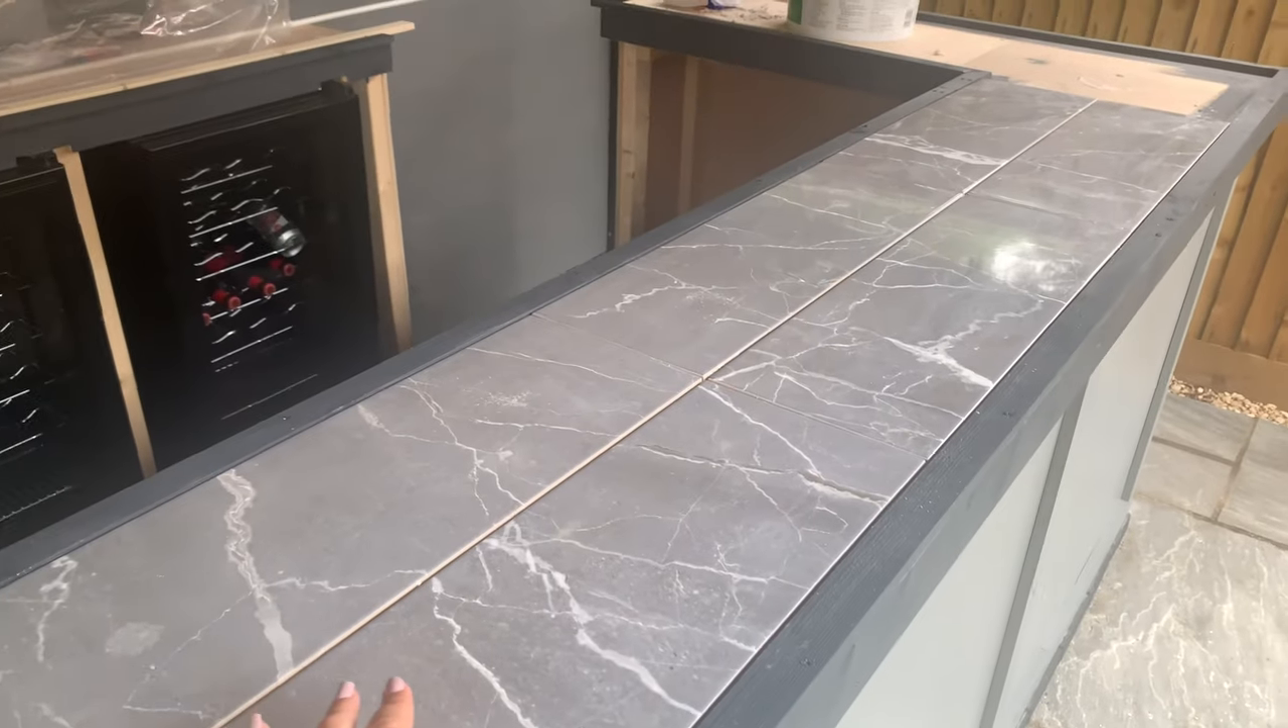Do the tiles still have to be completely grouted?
Yes.